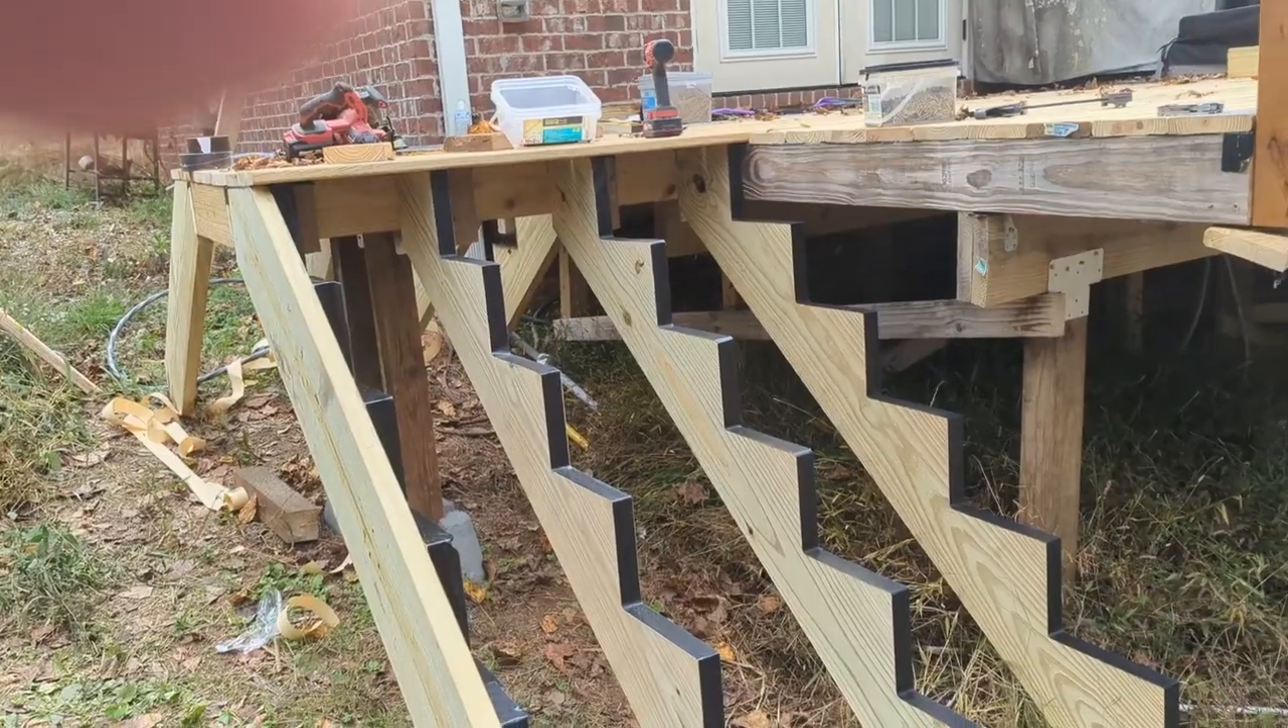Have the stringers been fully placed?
Yes.